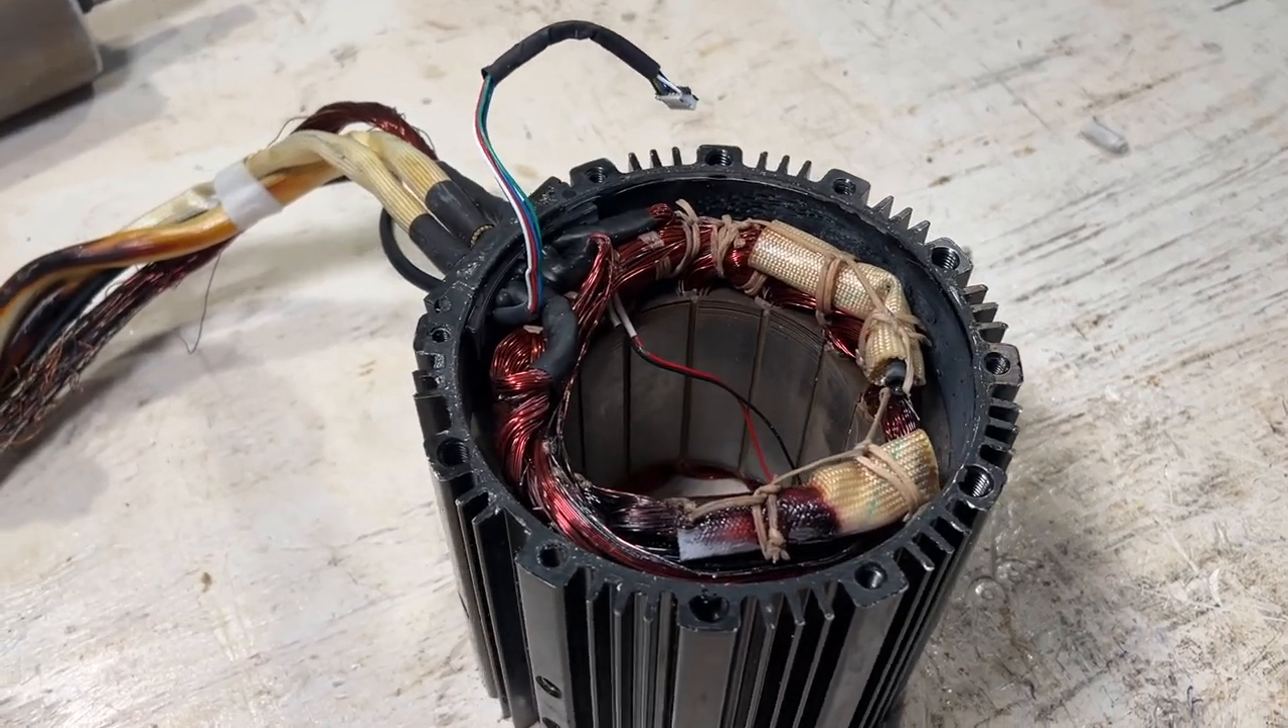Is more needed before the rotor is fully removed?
No.